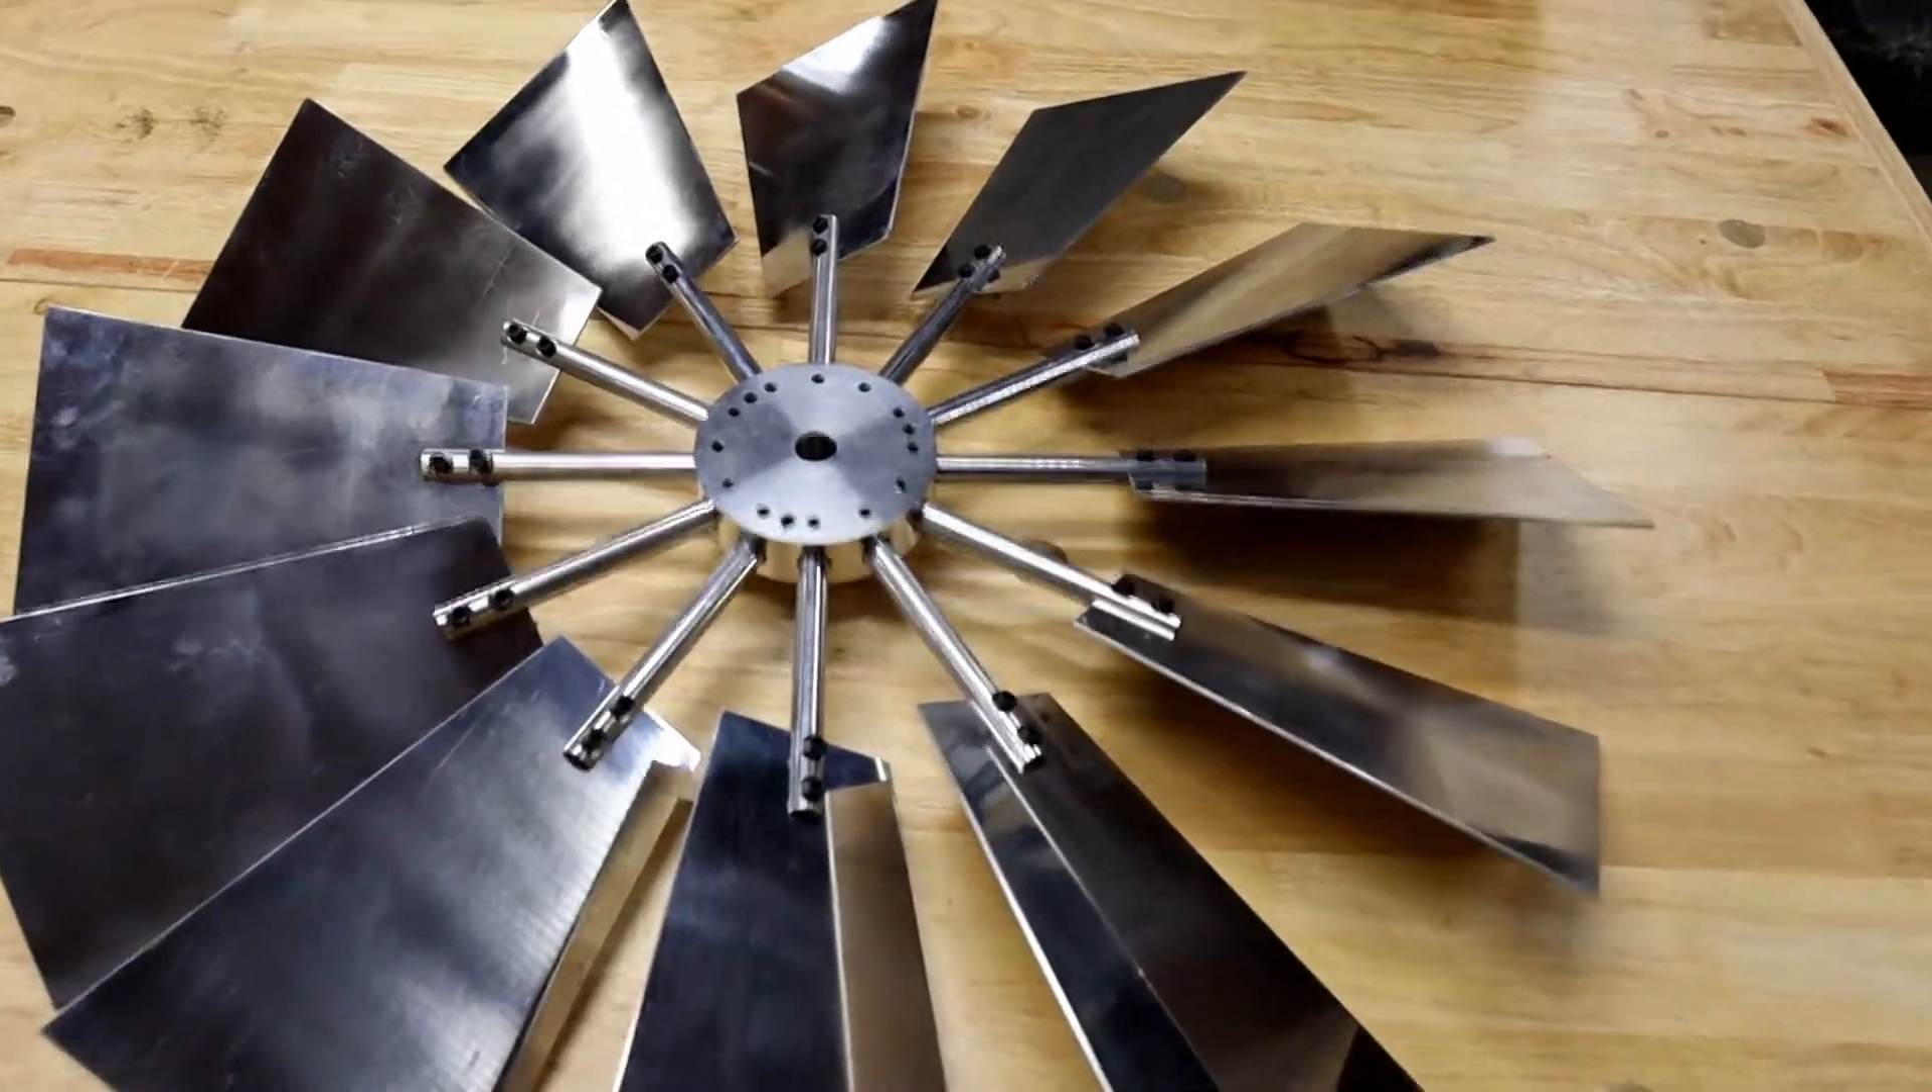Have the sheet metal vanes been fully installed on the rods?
Yes.